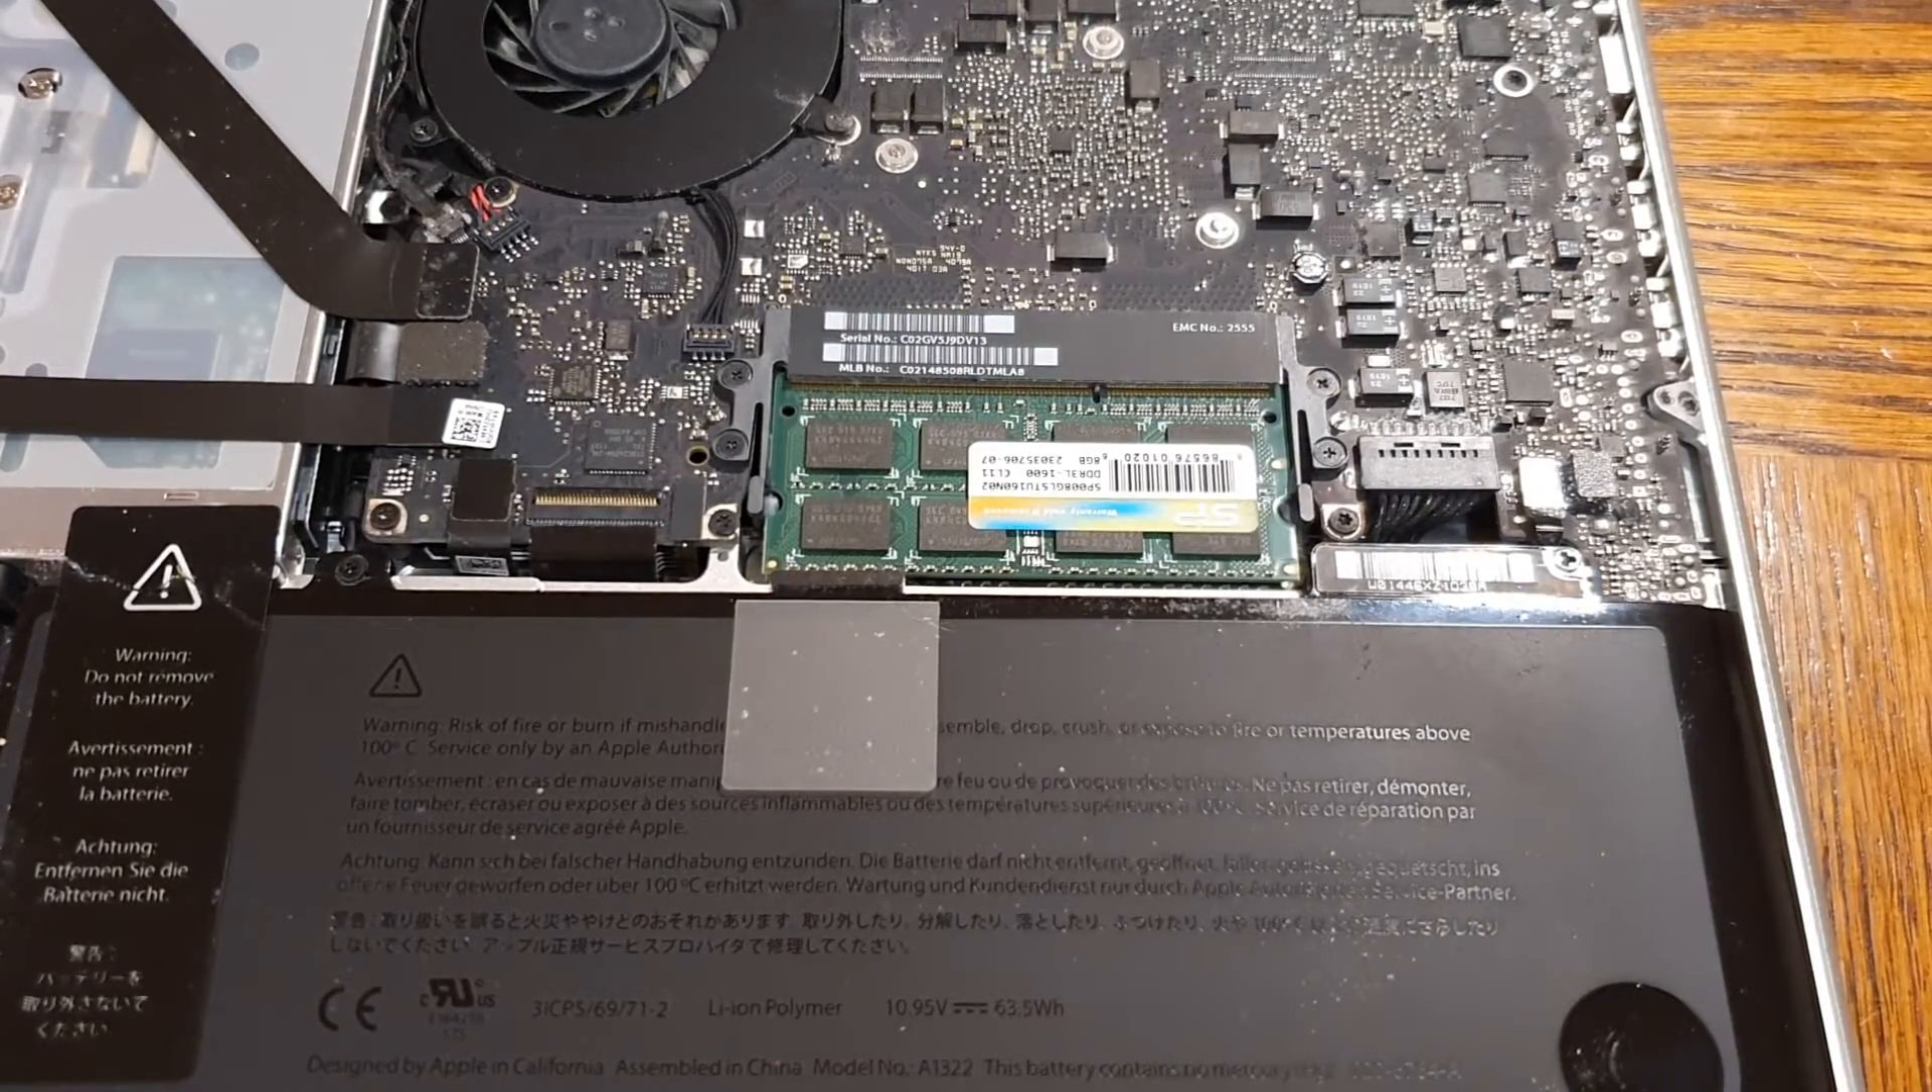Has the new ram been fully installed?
Yes.